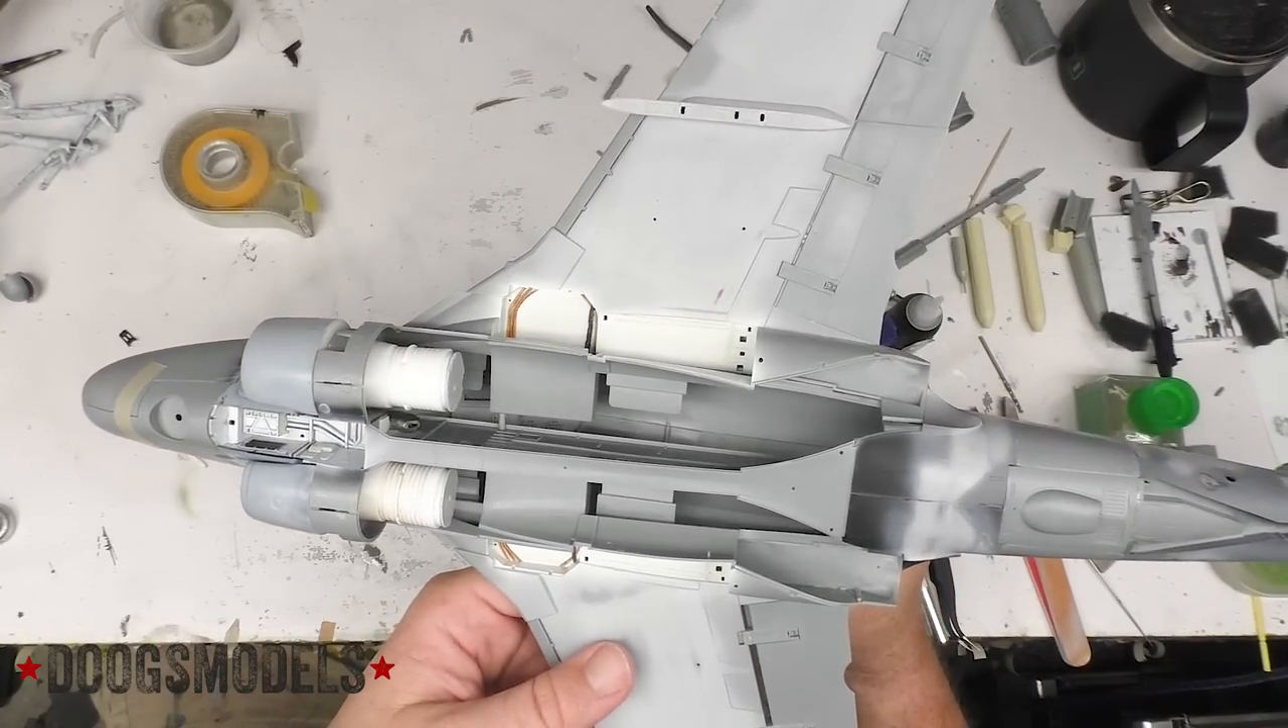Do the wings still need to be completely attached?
No.